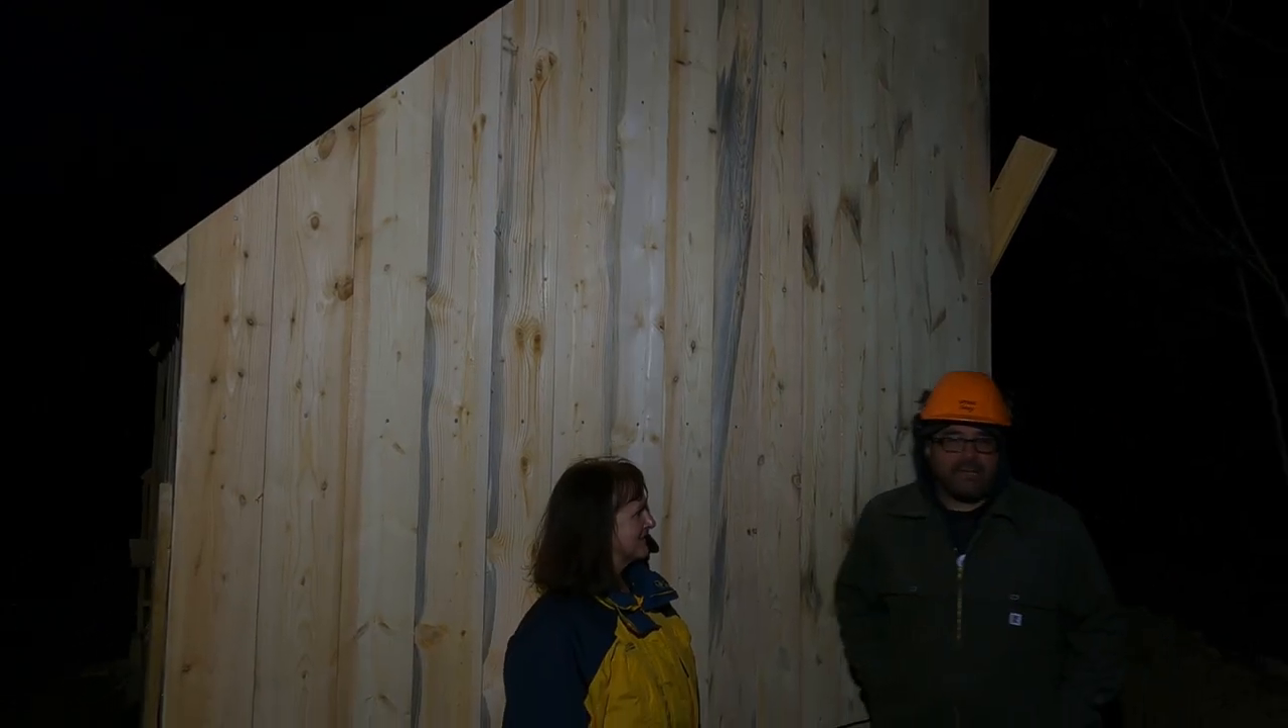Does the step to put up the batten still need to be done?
Yes.